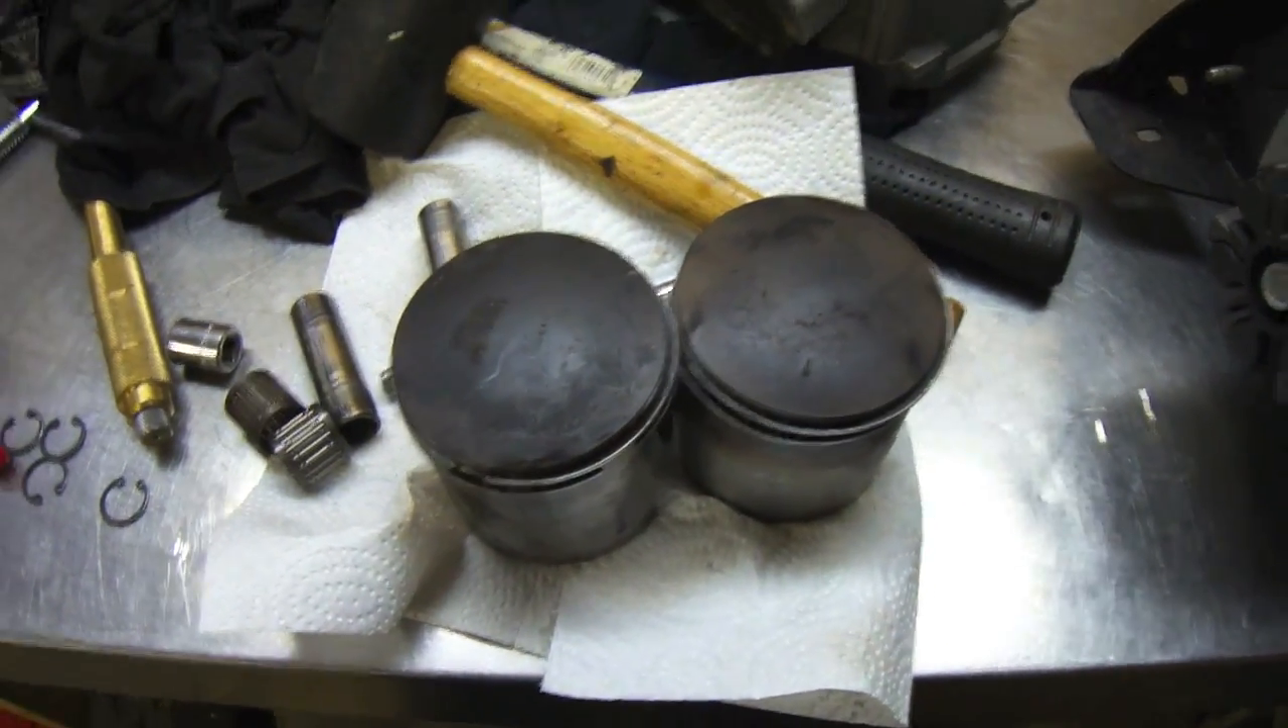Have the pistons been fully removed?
Yes.